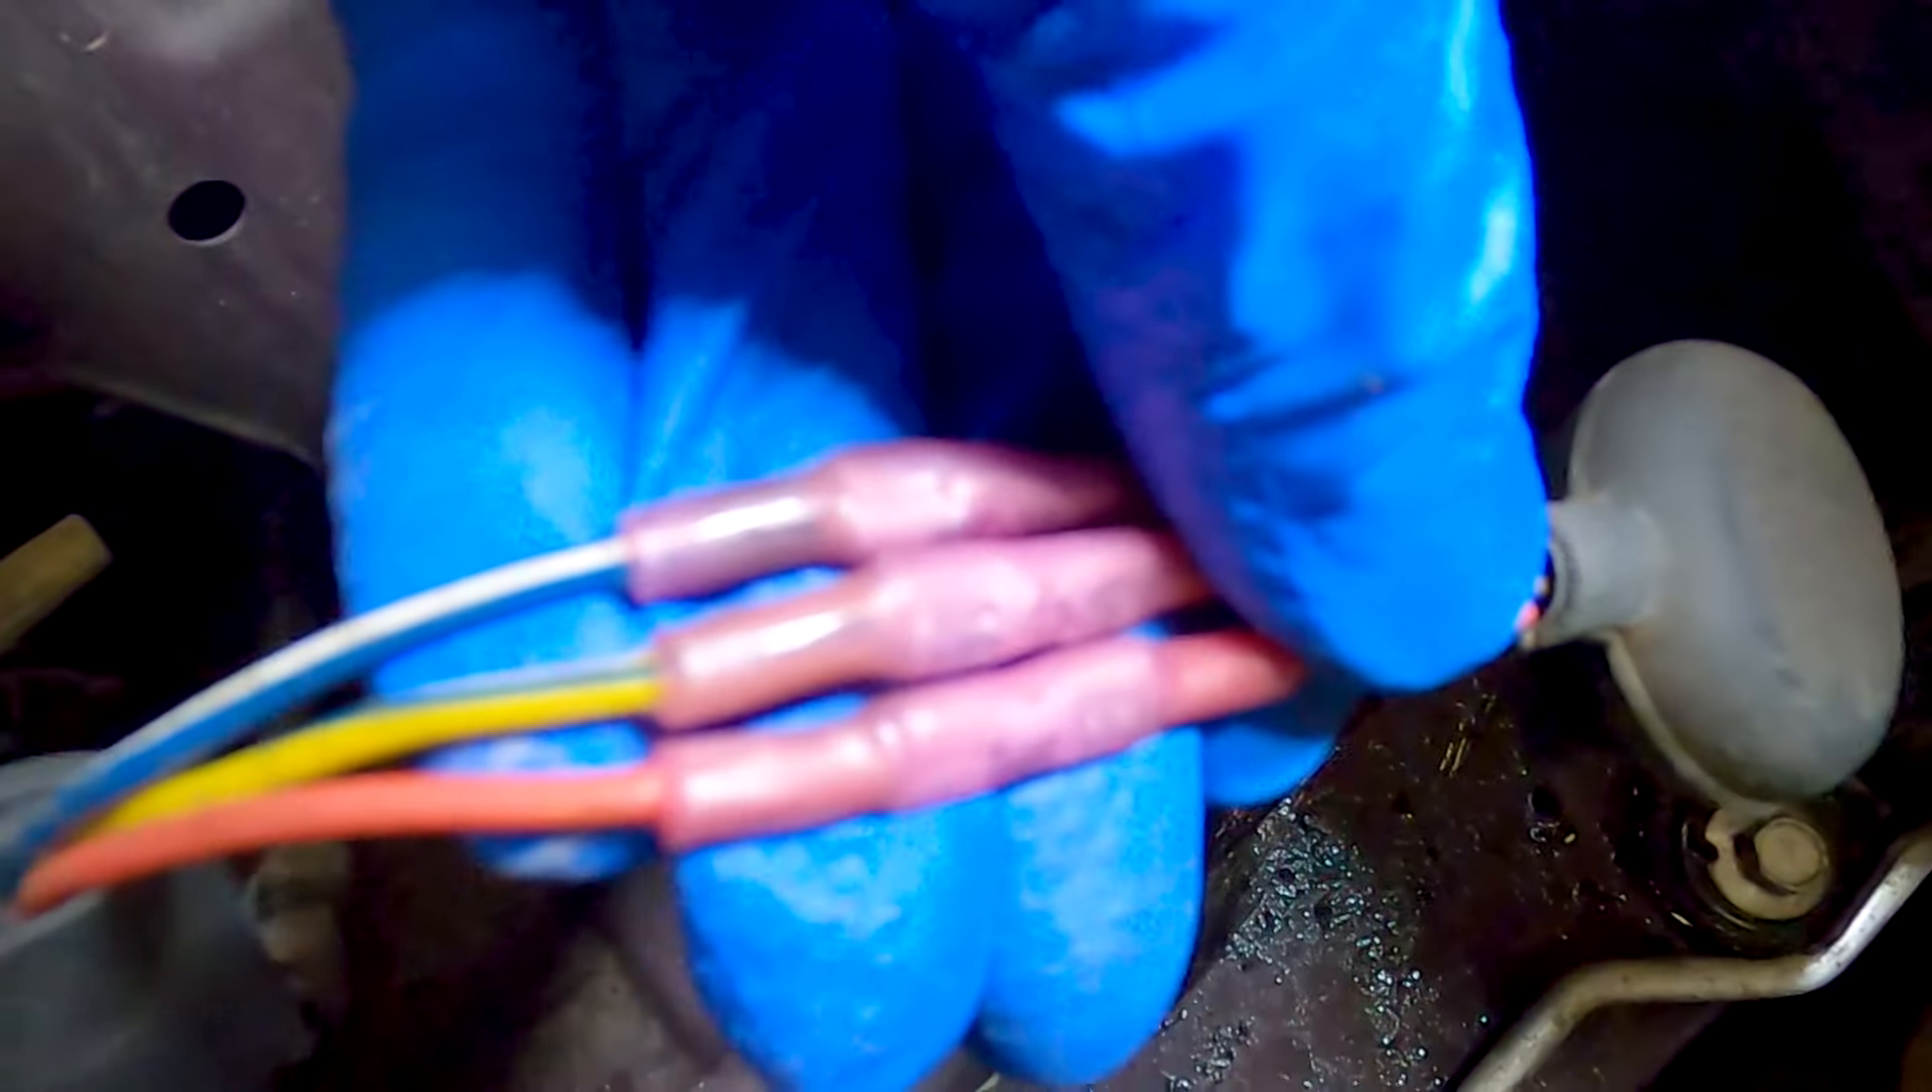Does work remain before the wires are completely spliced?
No.